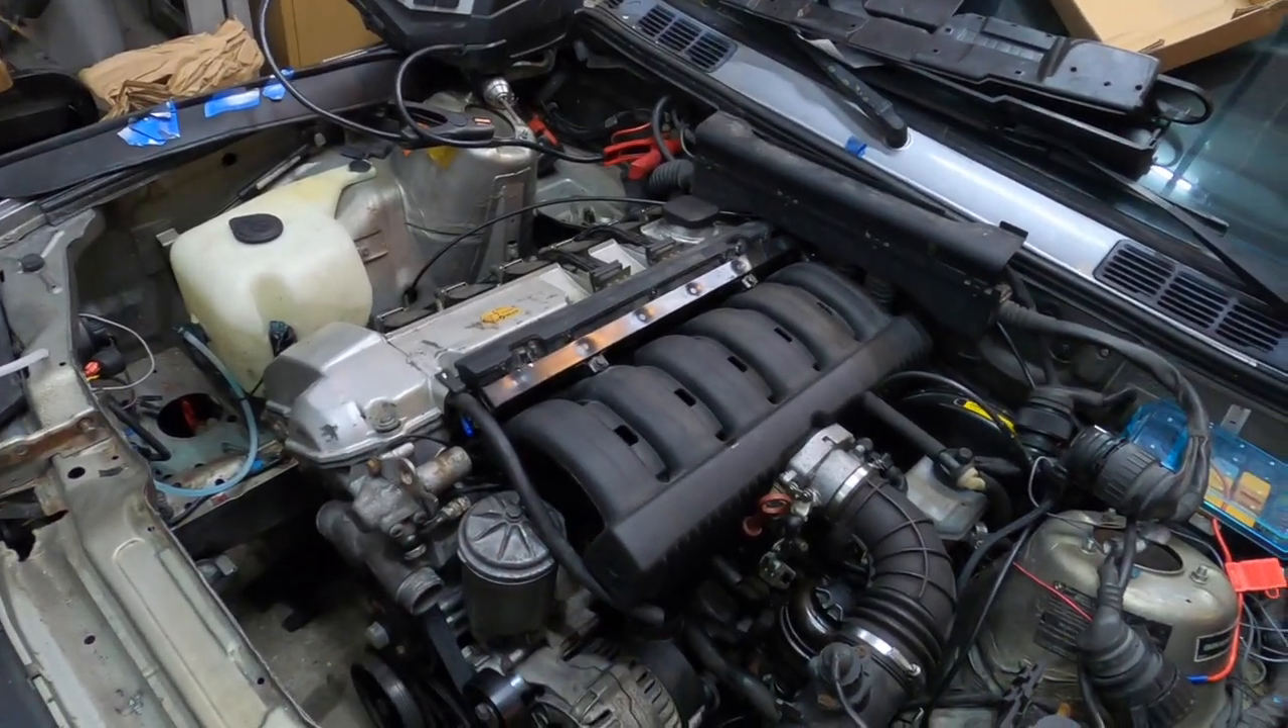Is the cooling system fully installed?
No.